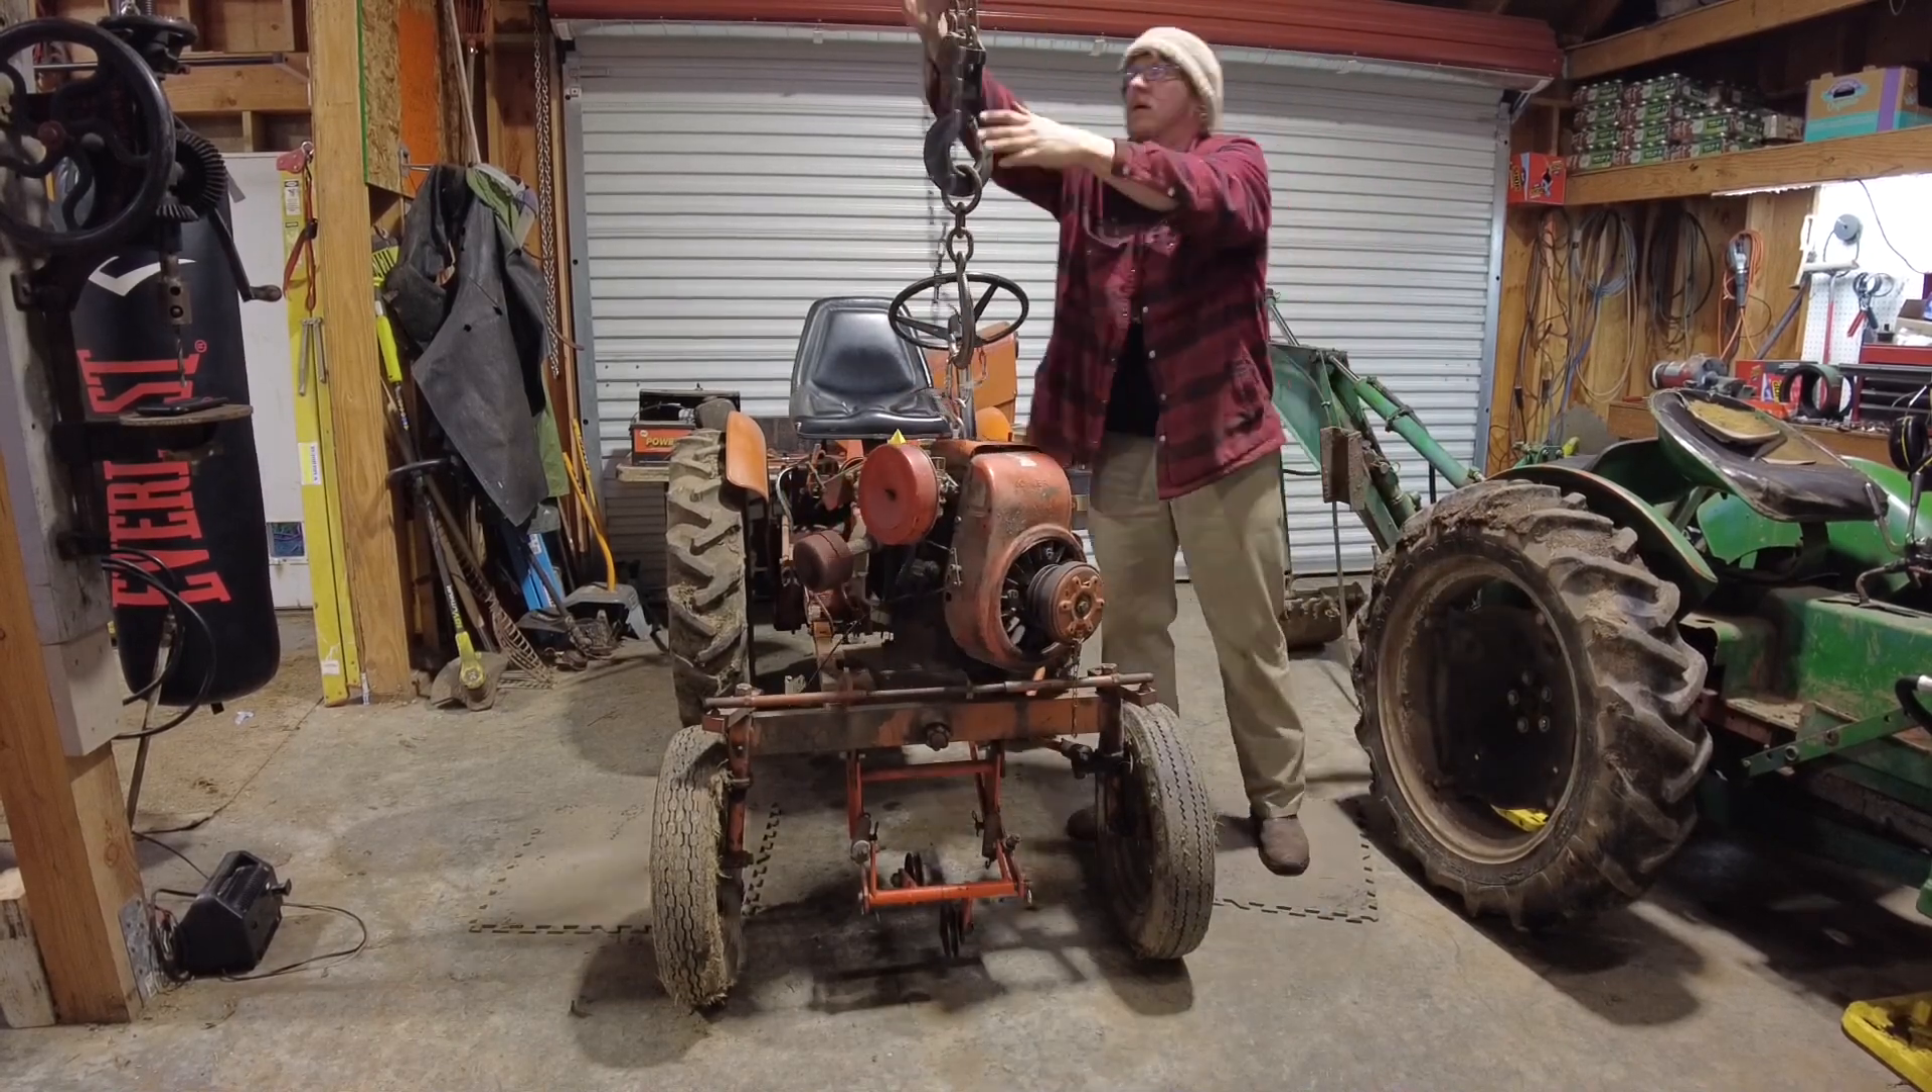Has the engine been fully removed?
No.